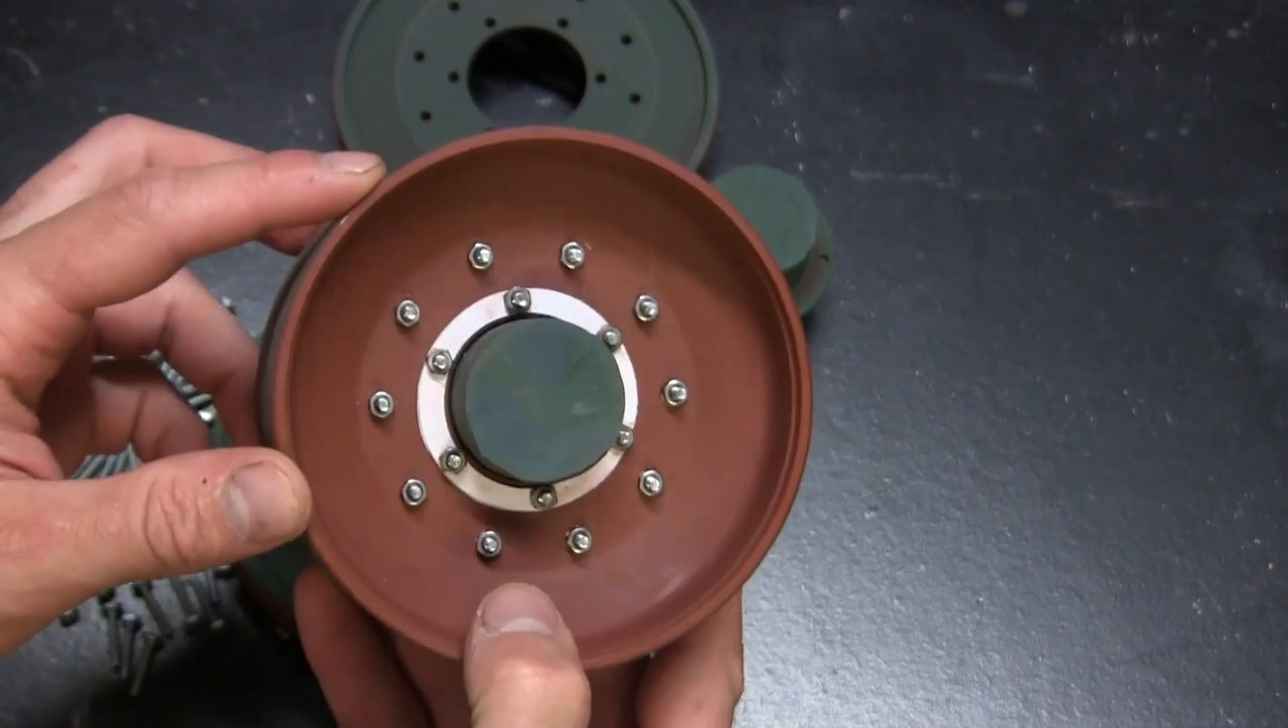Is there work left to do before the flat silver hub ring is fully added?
No.